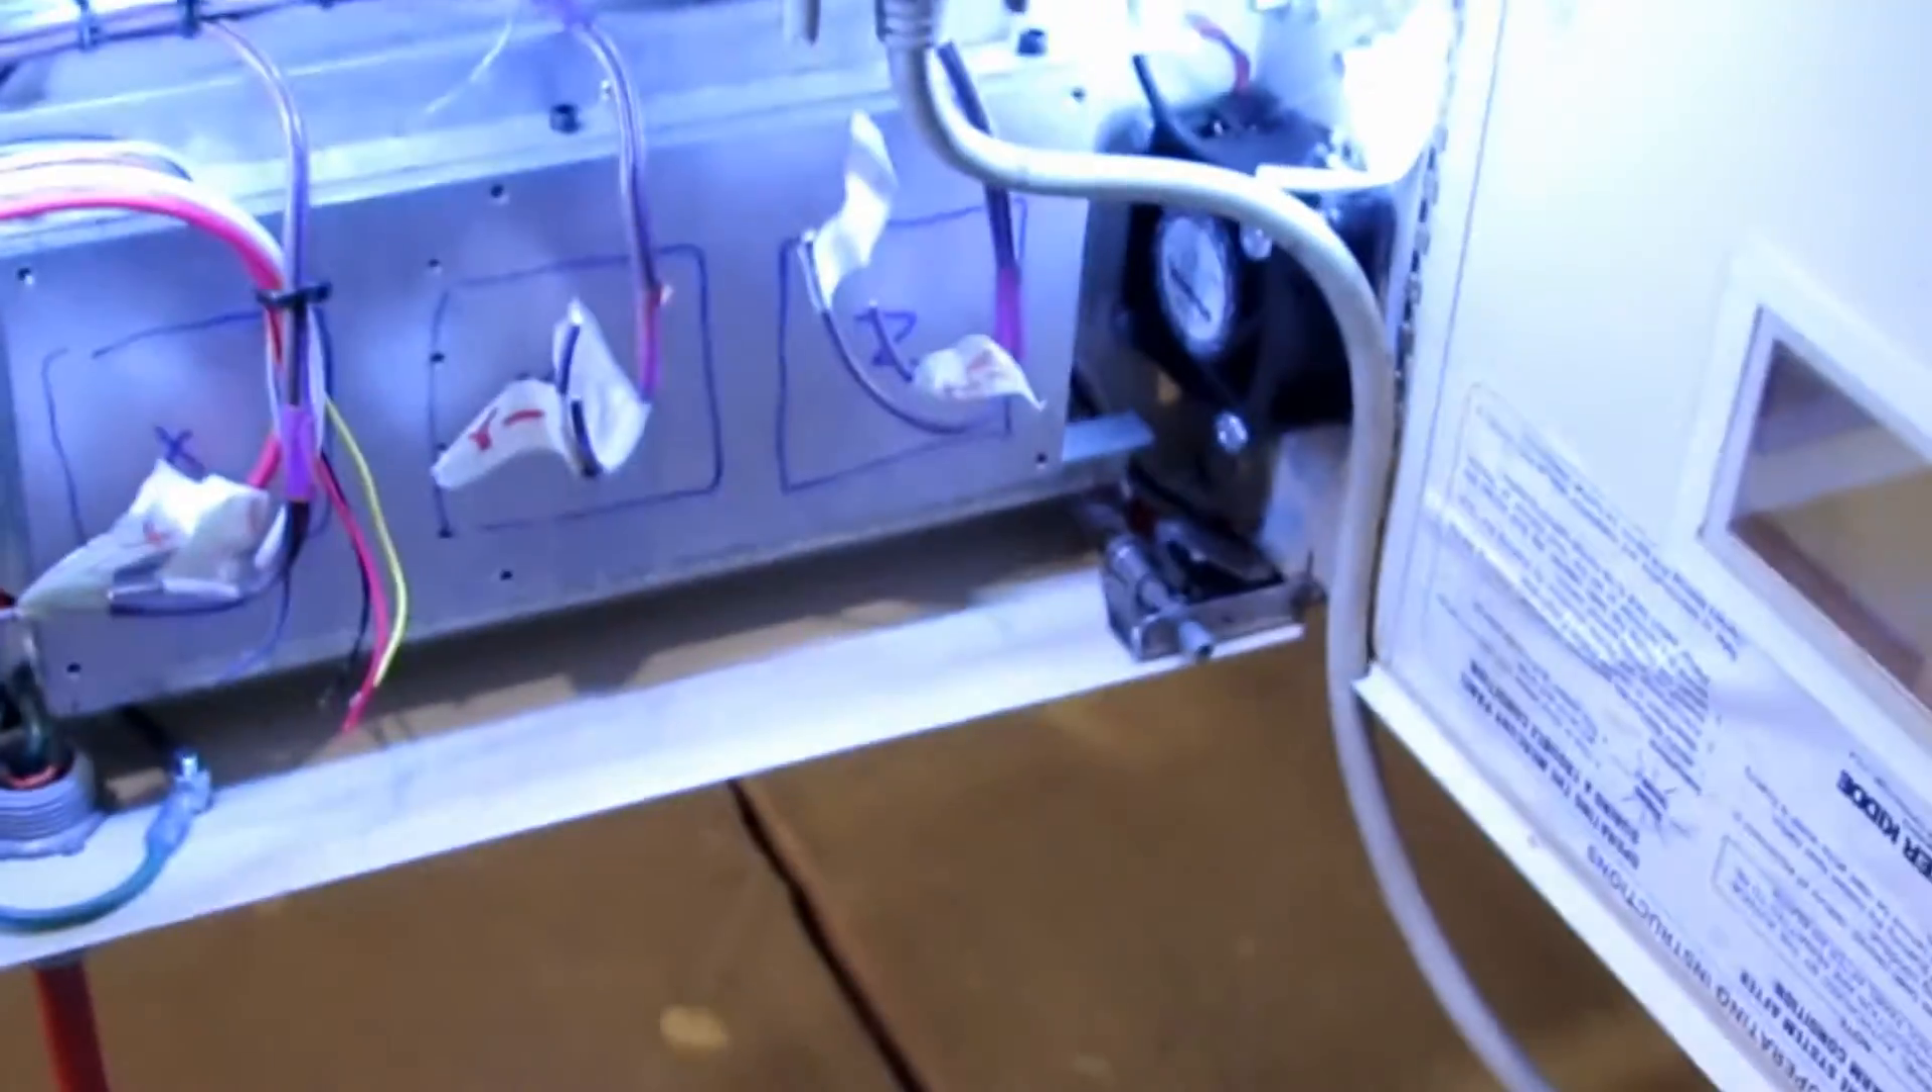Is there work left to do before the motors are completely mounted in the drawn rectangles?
Yes.